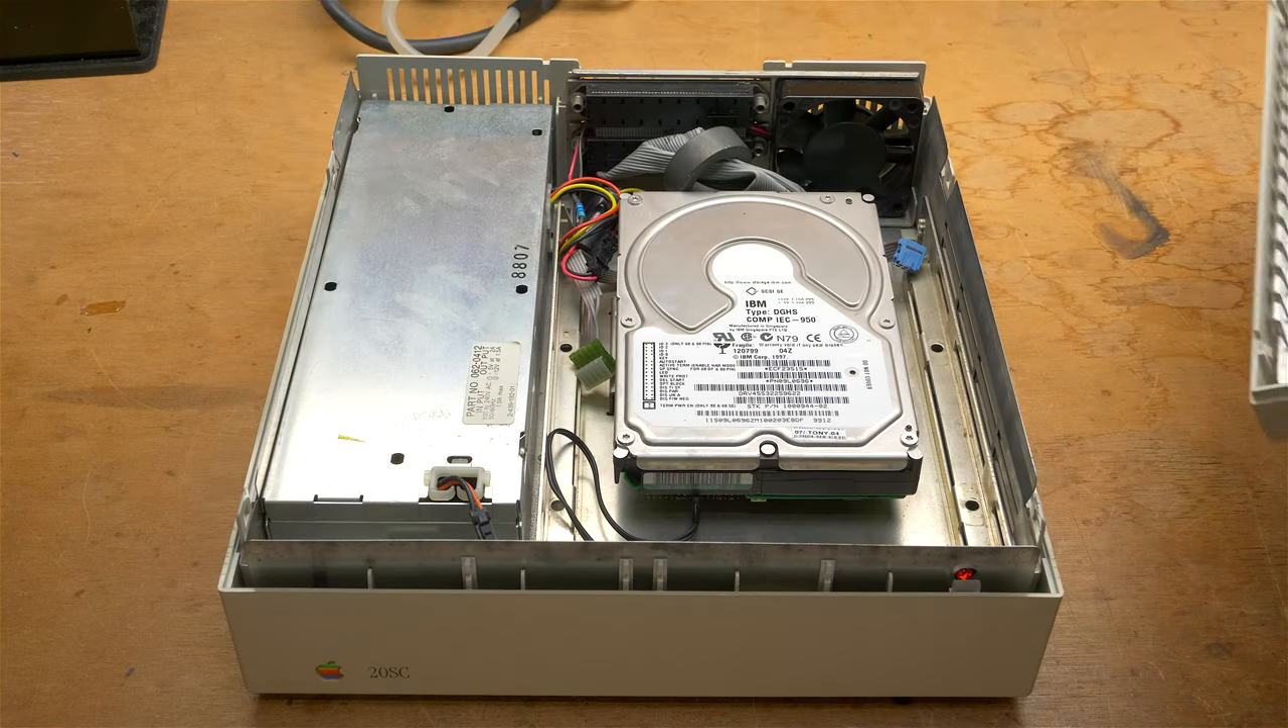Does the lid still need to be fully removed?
No.